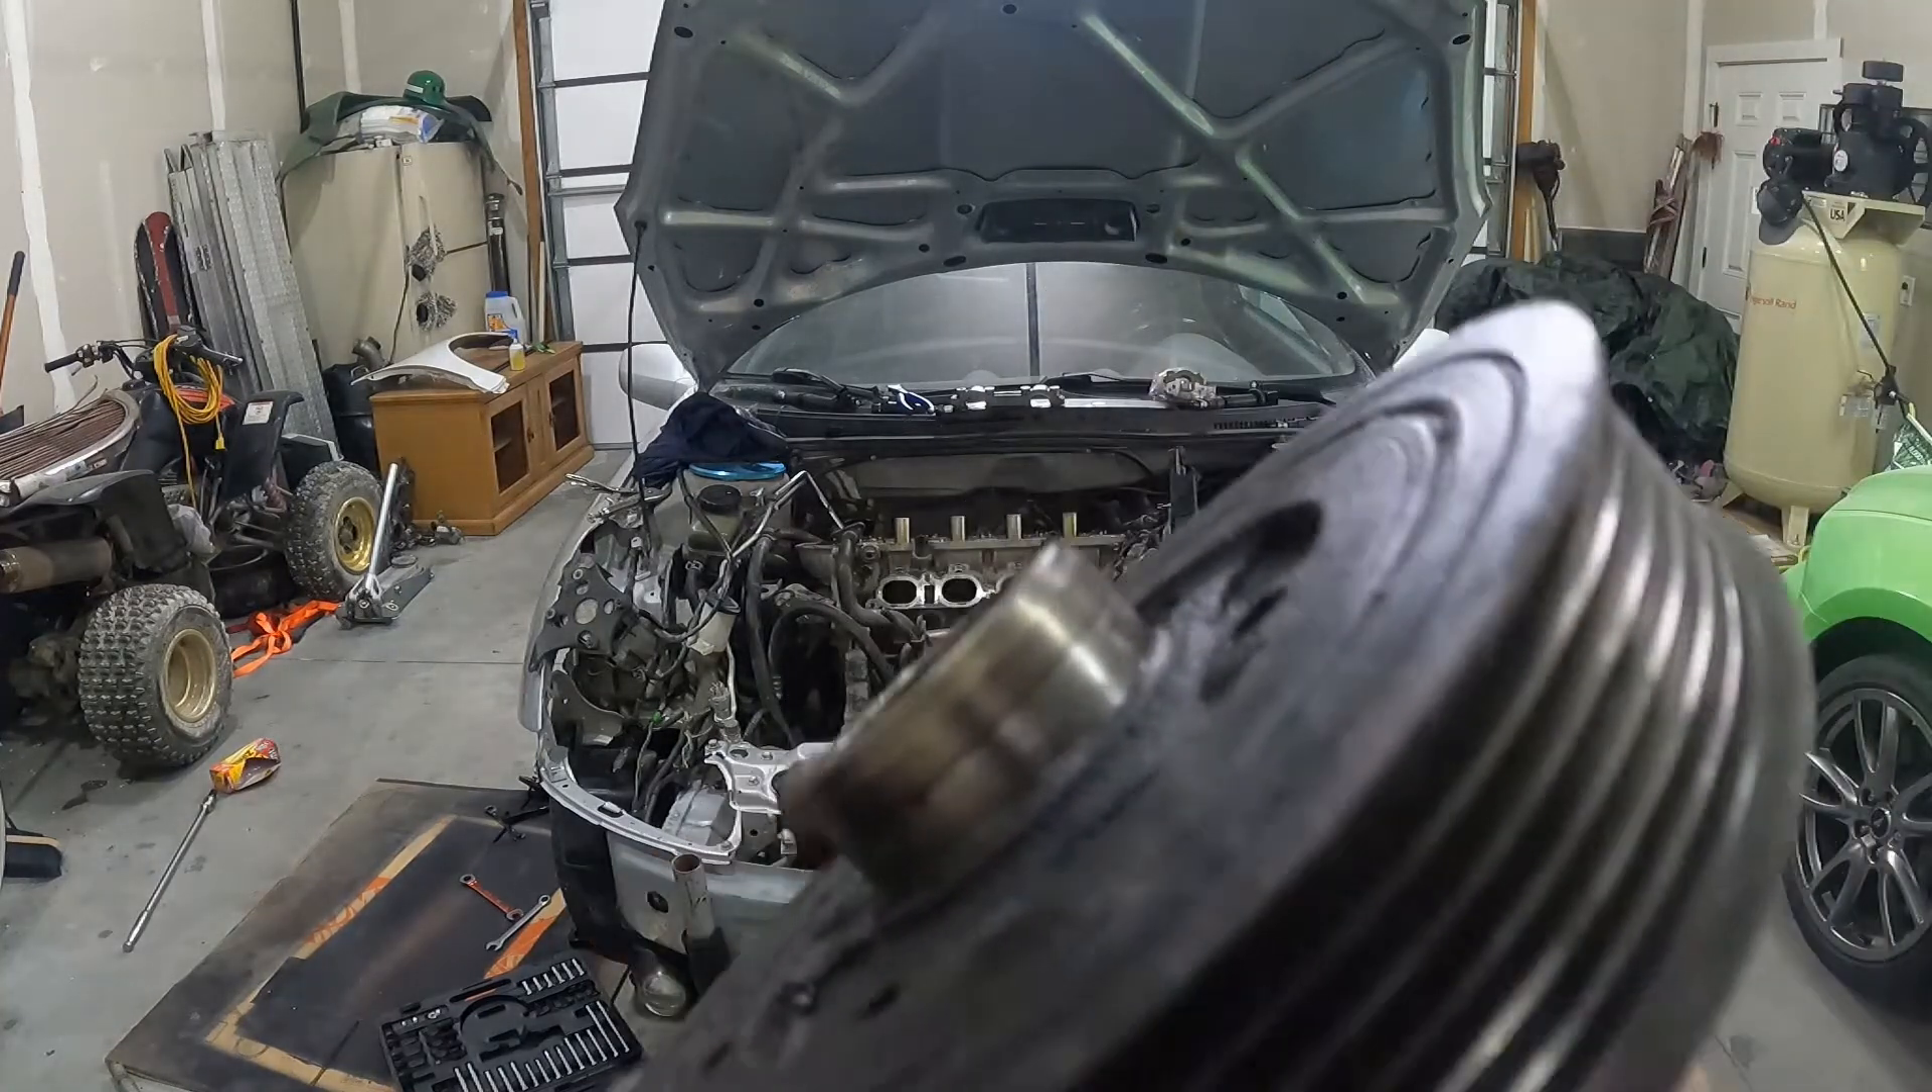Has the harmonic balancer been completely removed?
Yes.